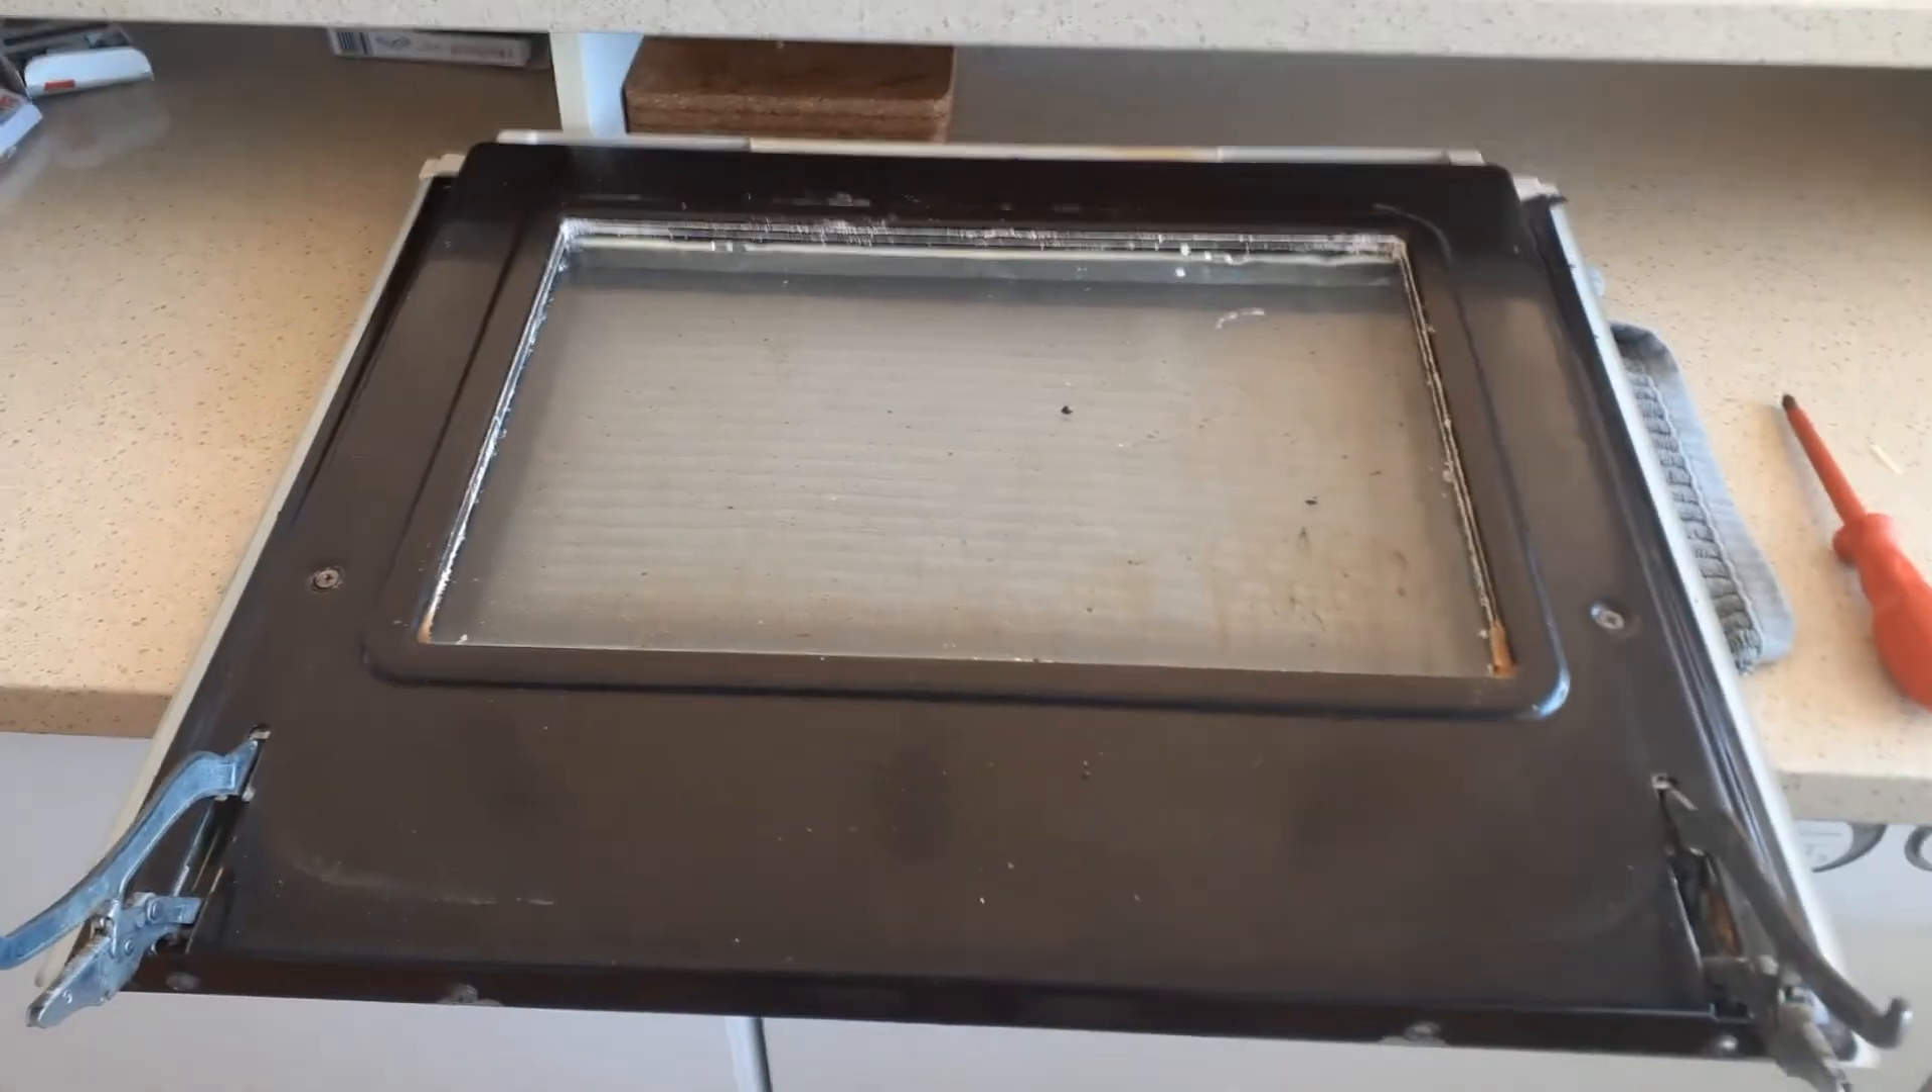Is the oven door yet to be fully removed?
No.